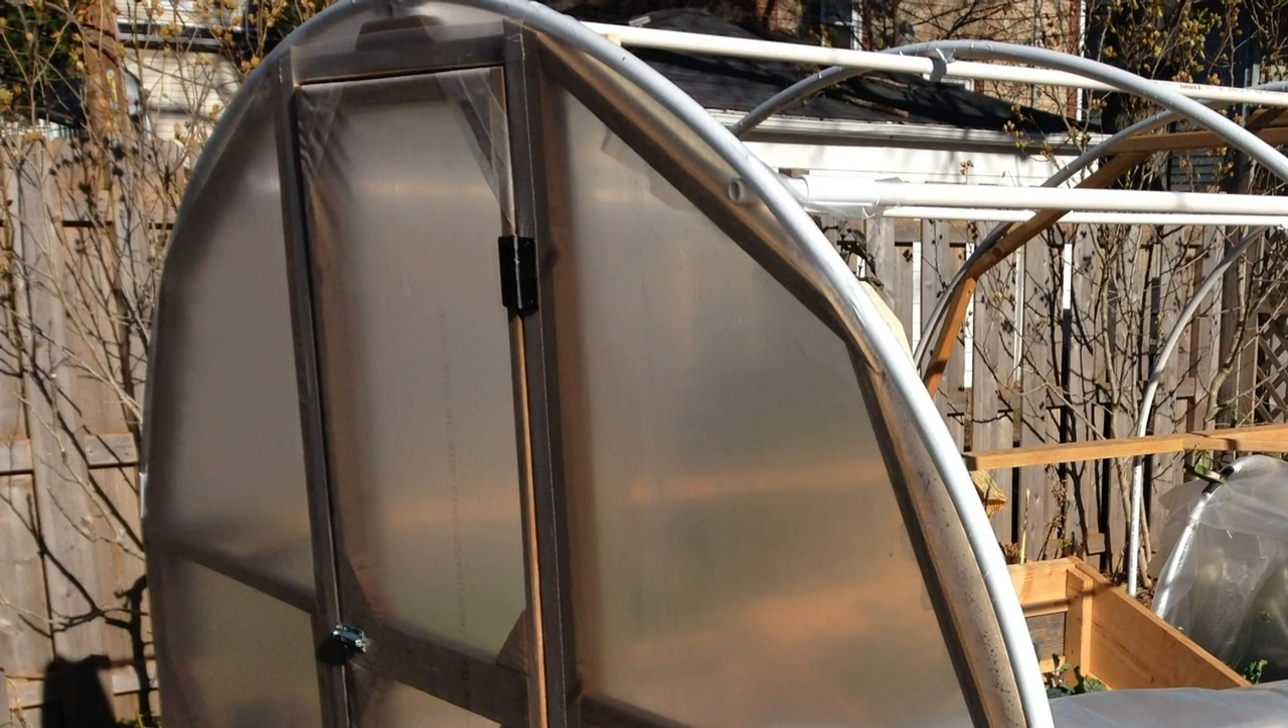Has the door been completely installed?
Yes.